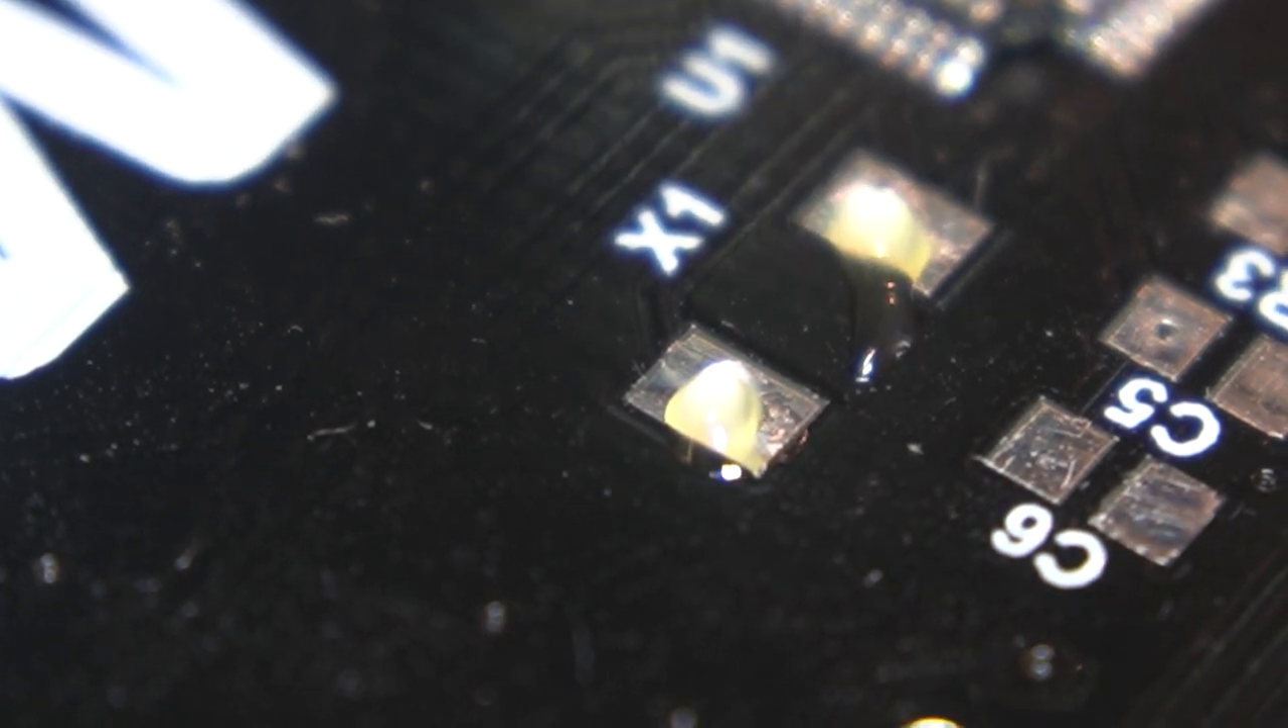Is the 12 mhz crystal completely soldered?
No.